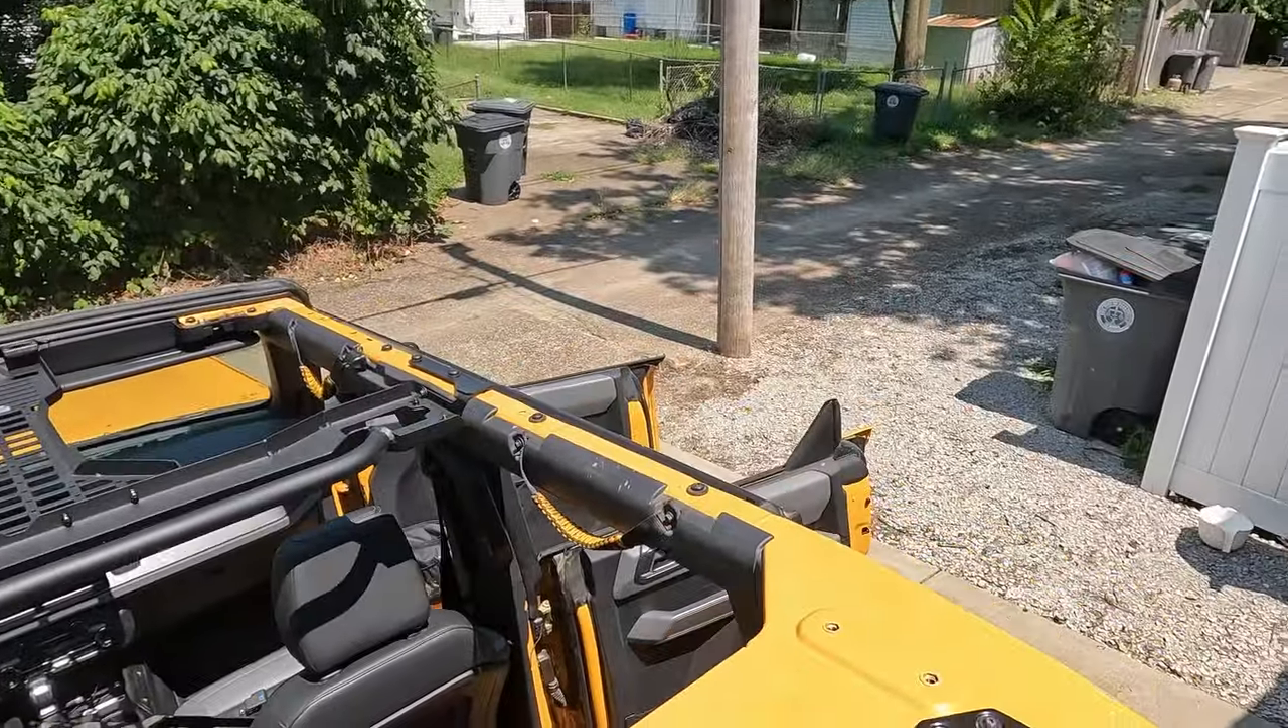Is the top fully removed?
Yes.